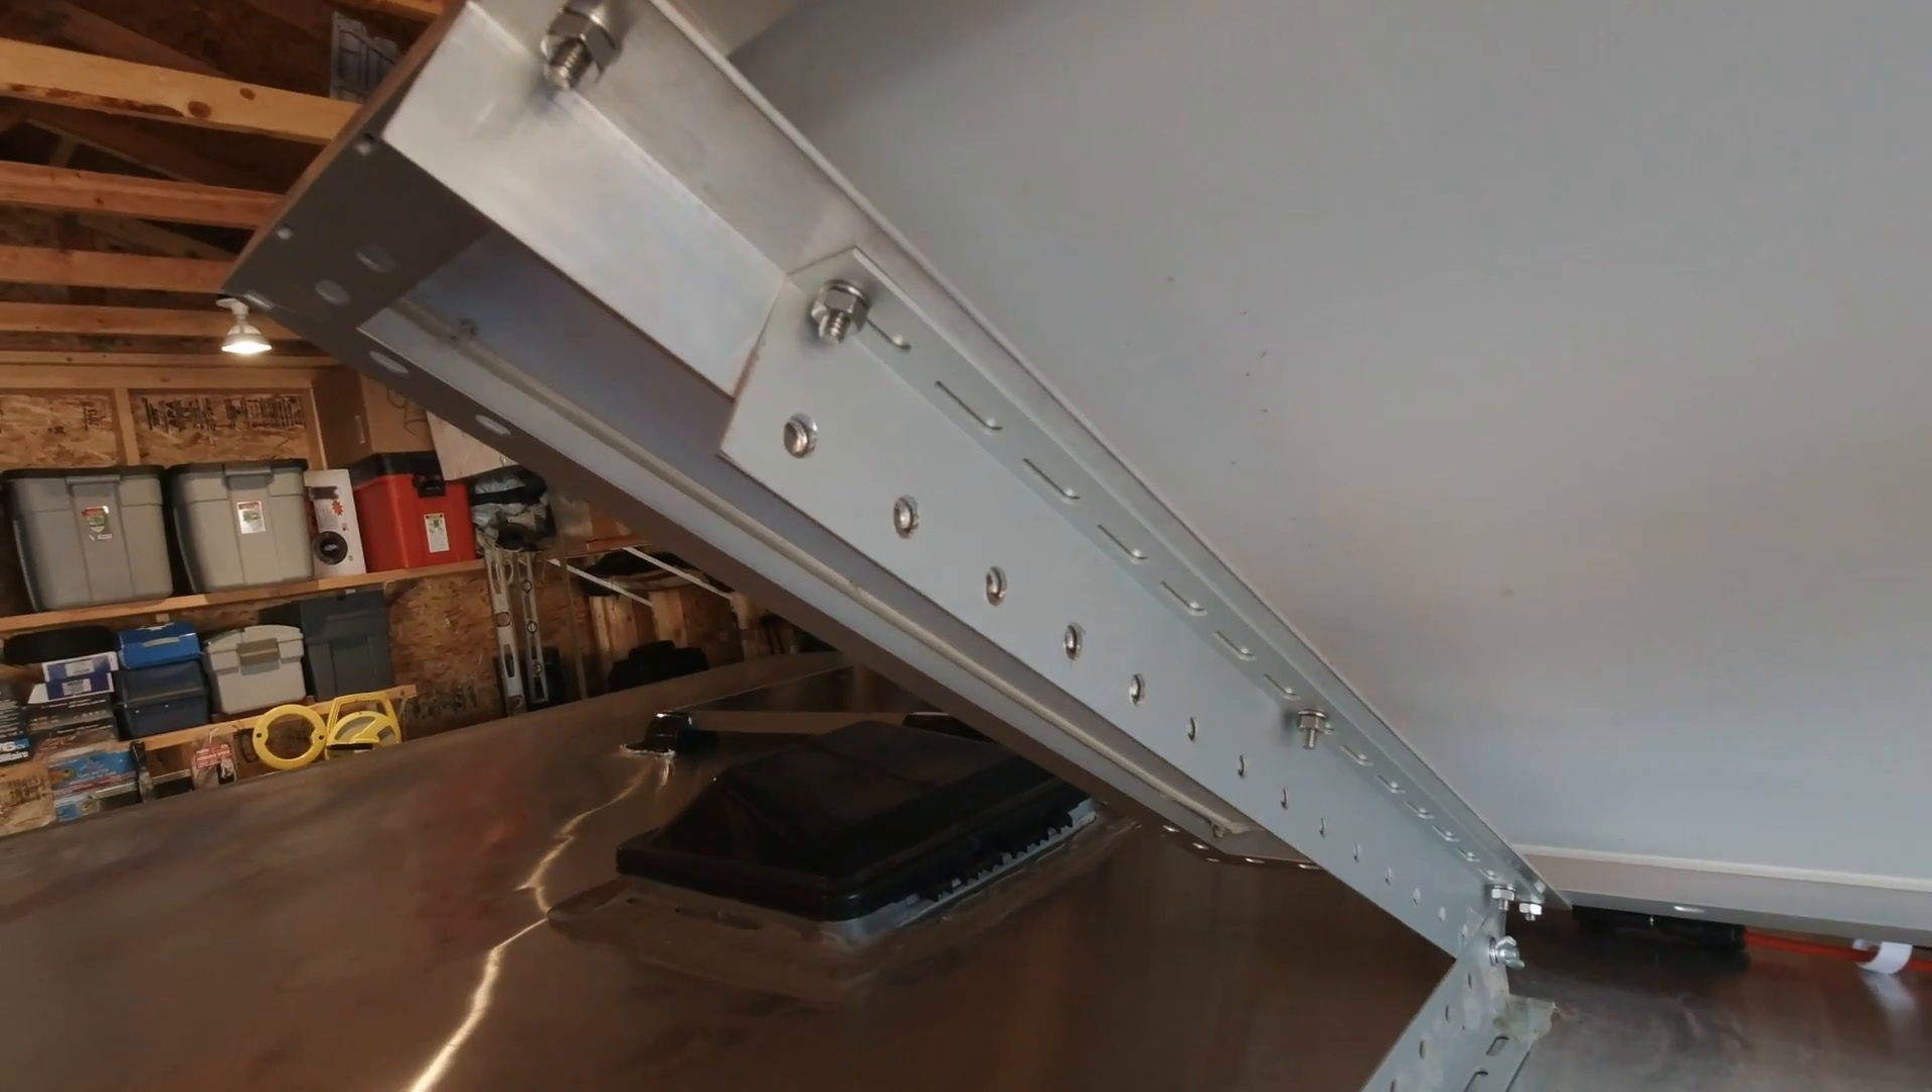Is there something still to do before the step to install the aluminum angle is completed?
No.